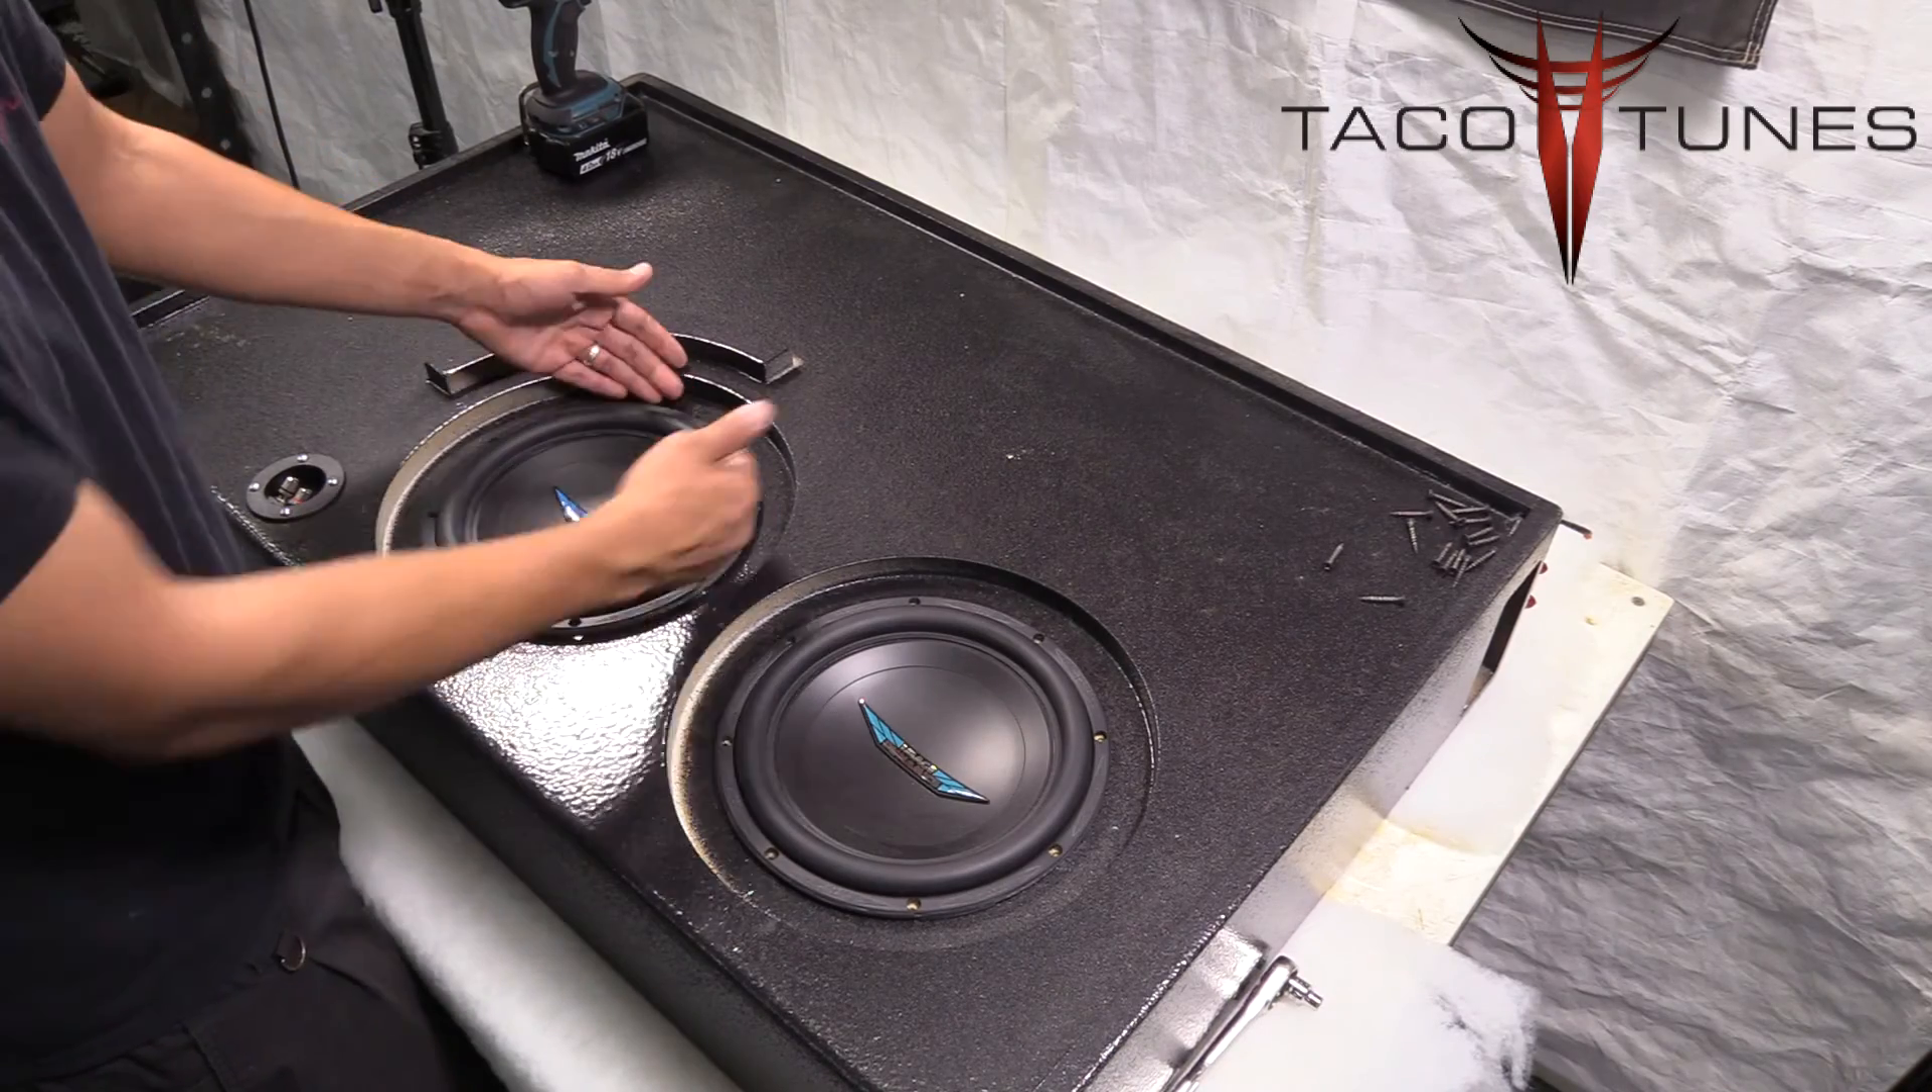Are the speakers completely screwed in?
No.